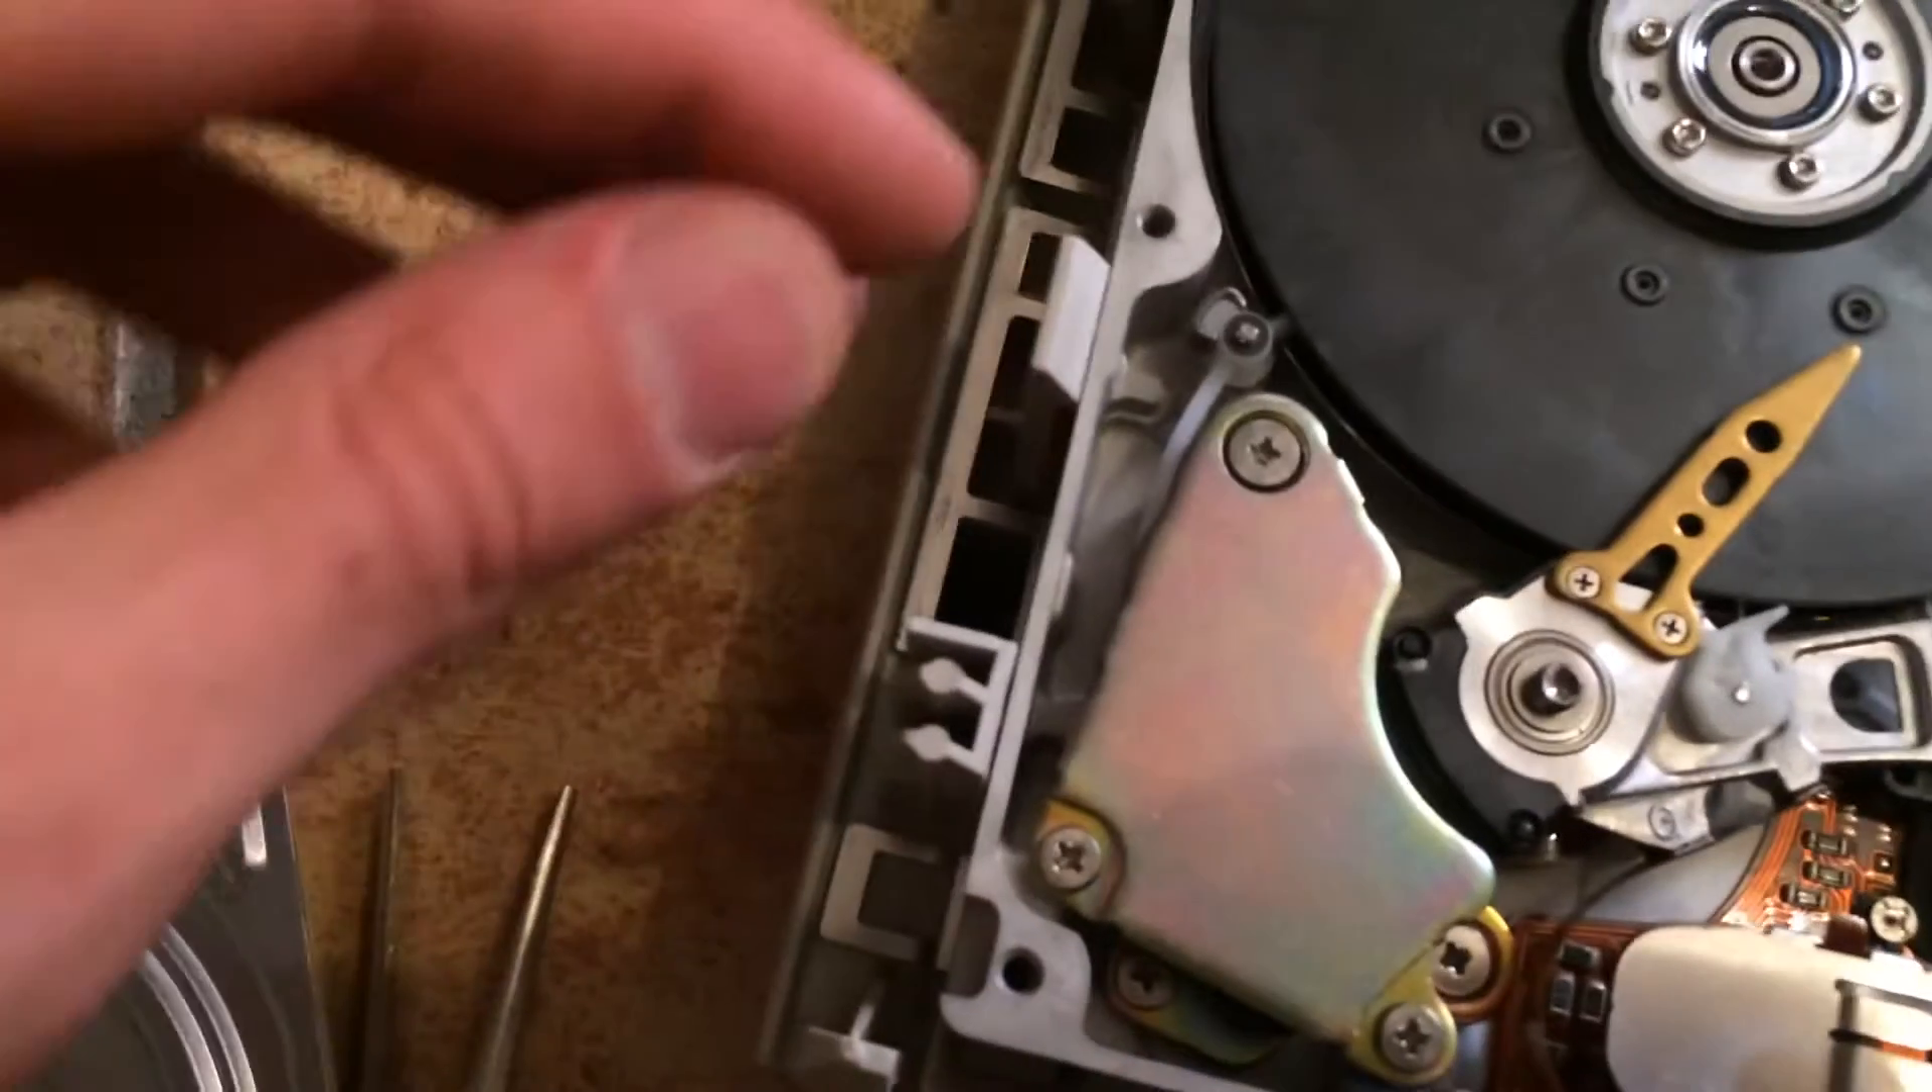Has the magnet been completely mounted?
Yes.